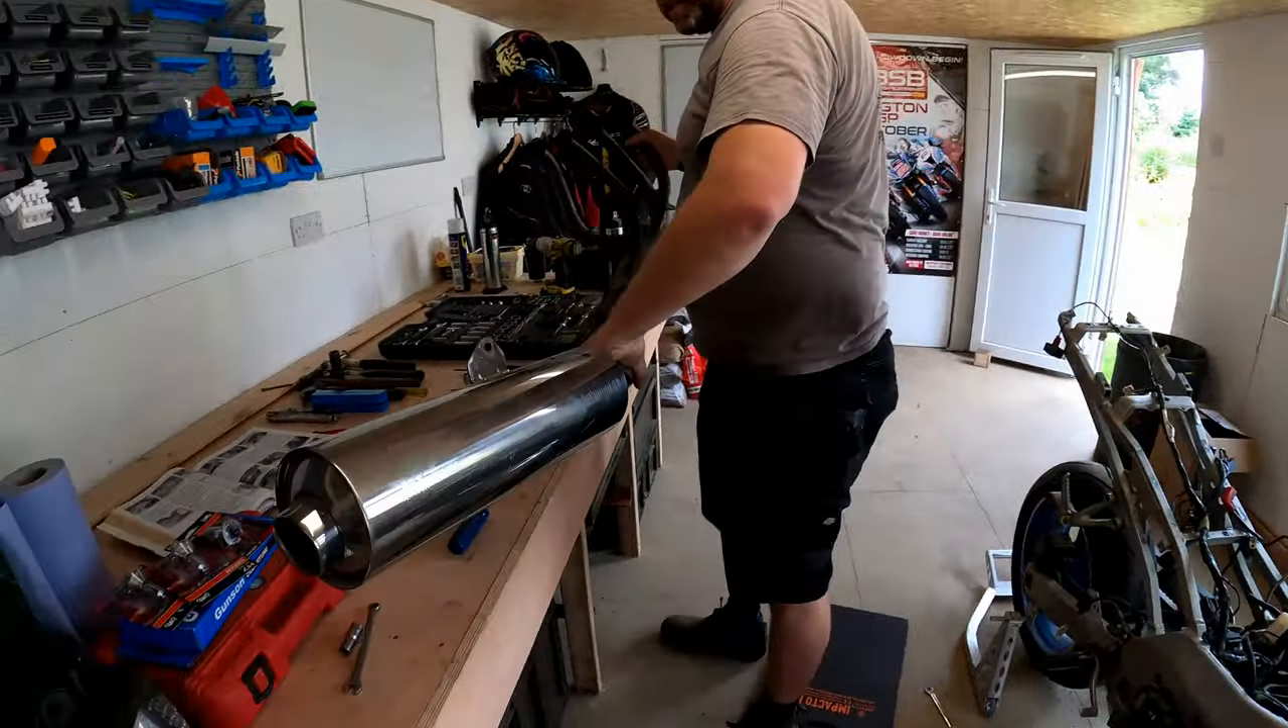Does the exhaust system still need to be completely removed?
No.